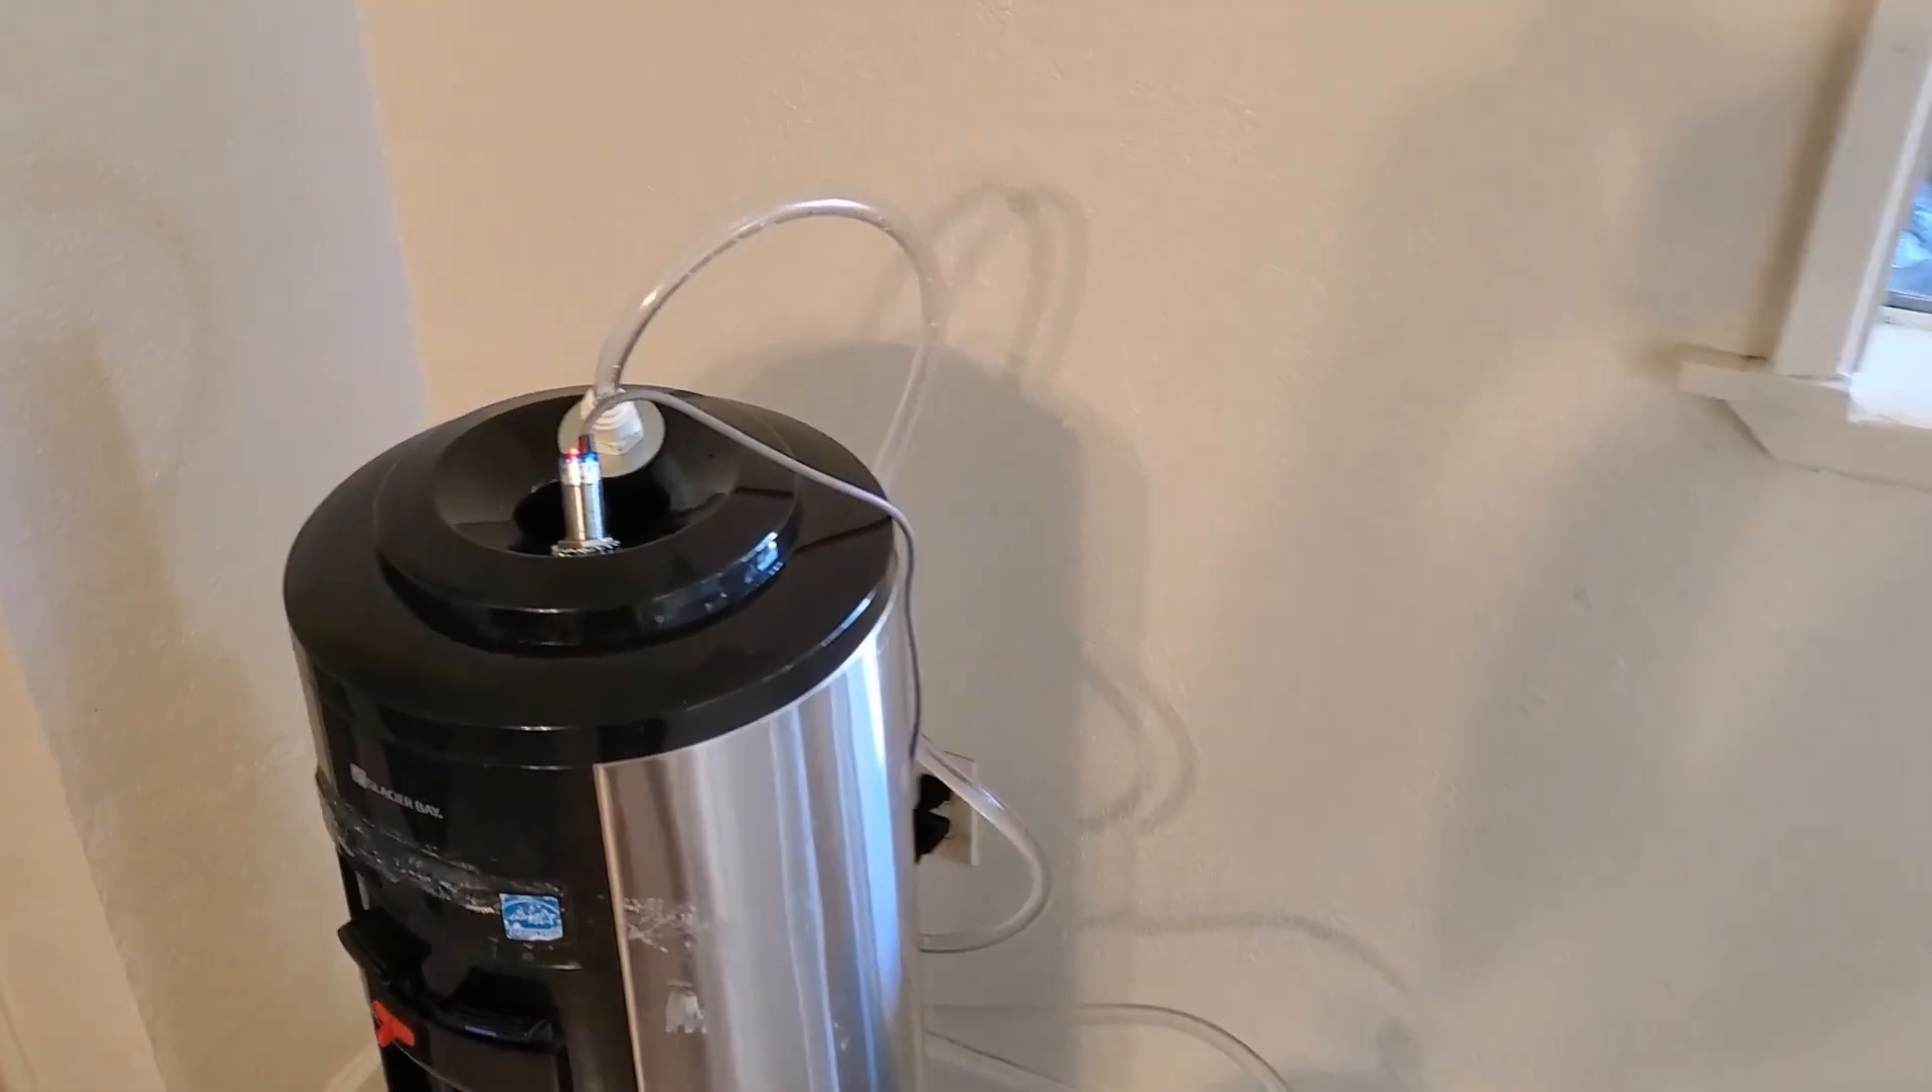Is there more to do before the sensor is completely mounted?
No.